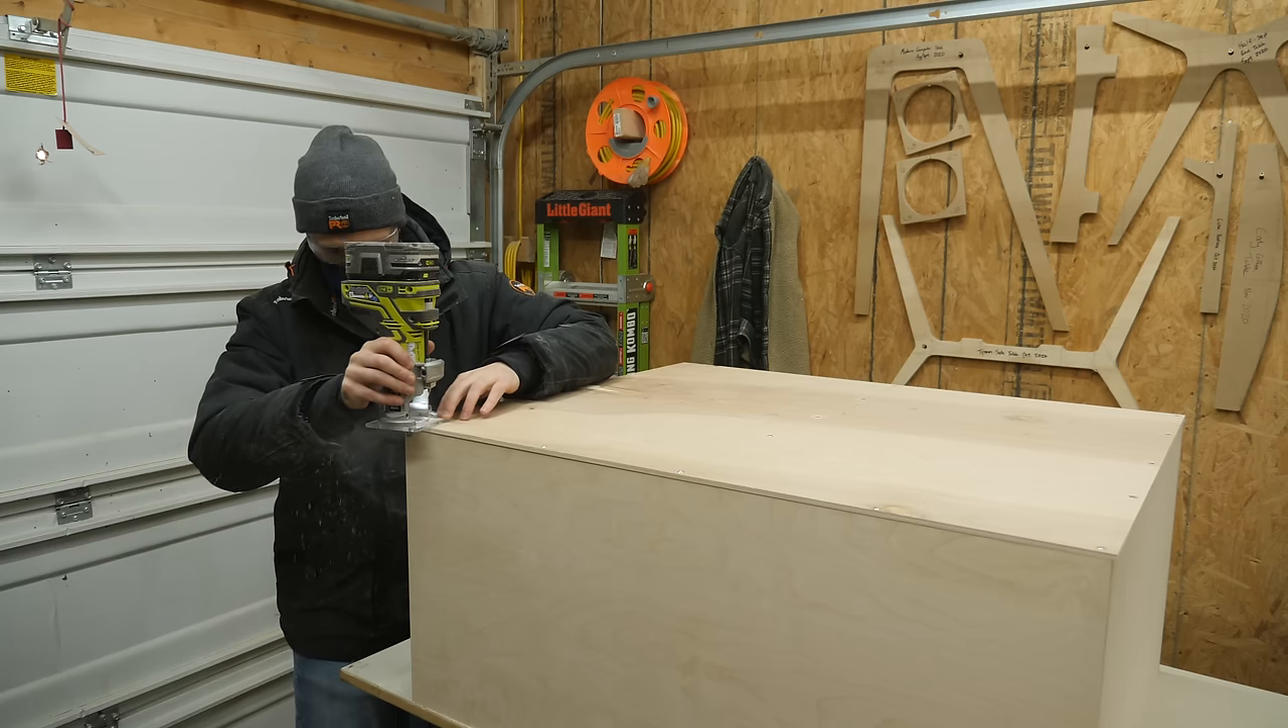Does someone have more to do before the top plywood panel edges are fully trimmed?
Yes.